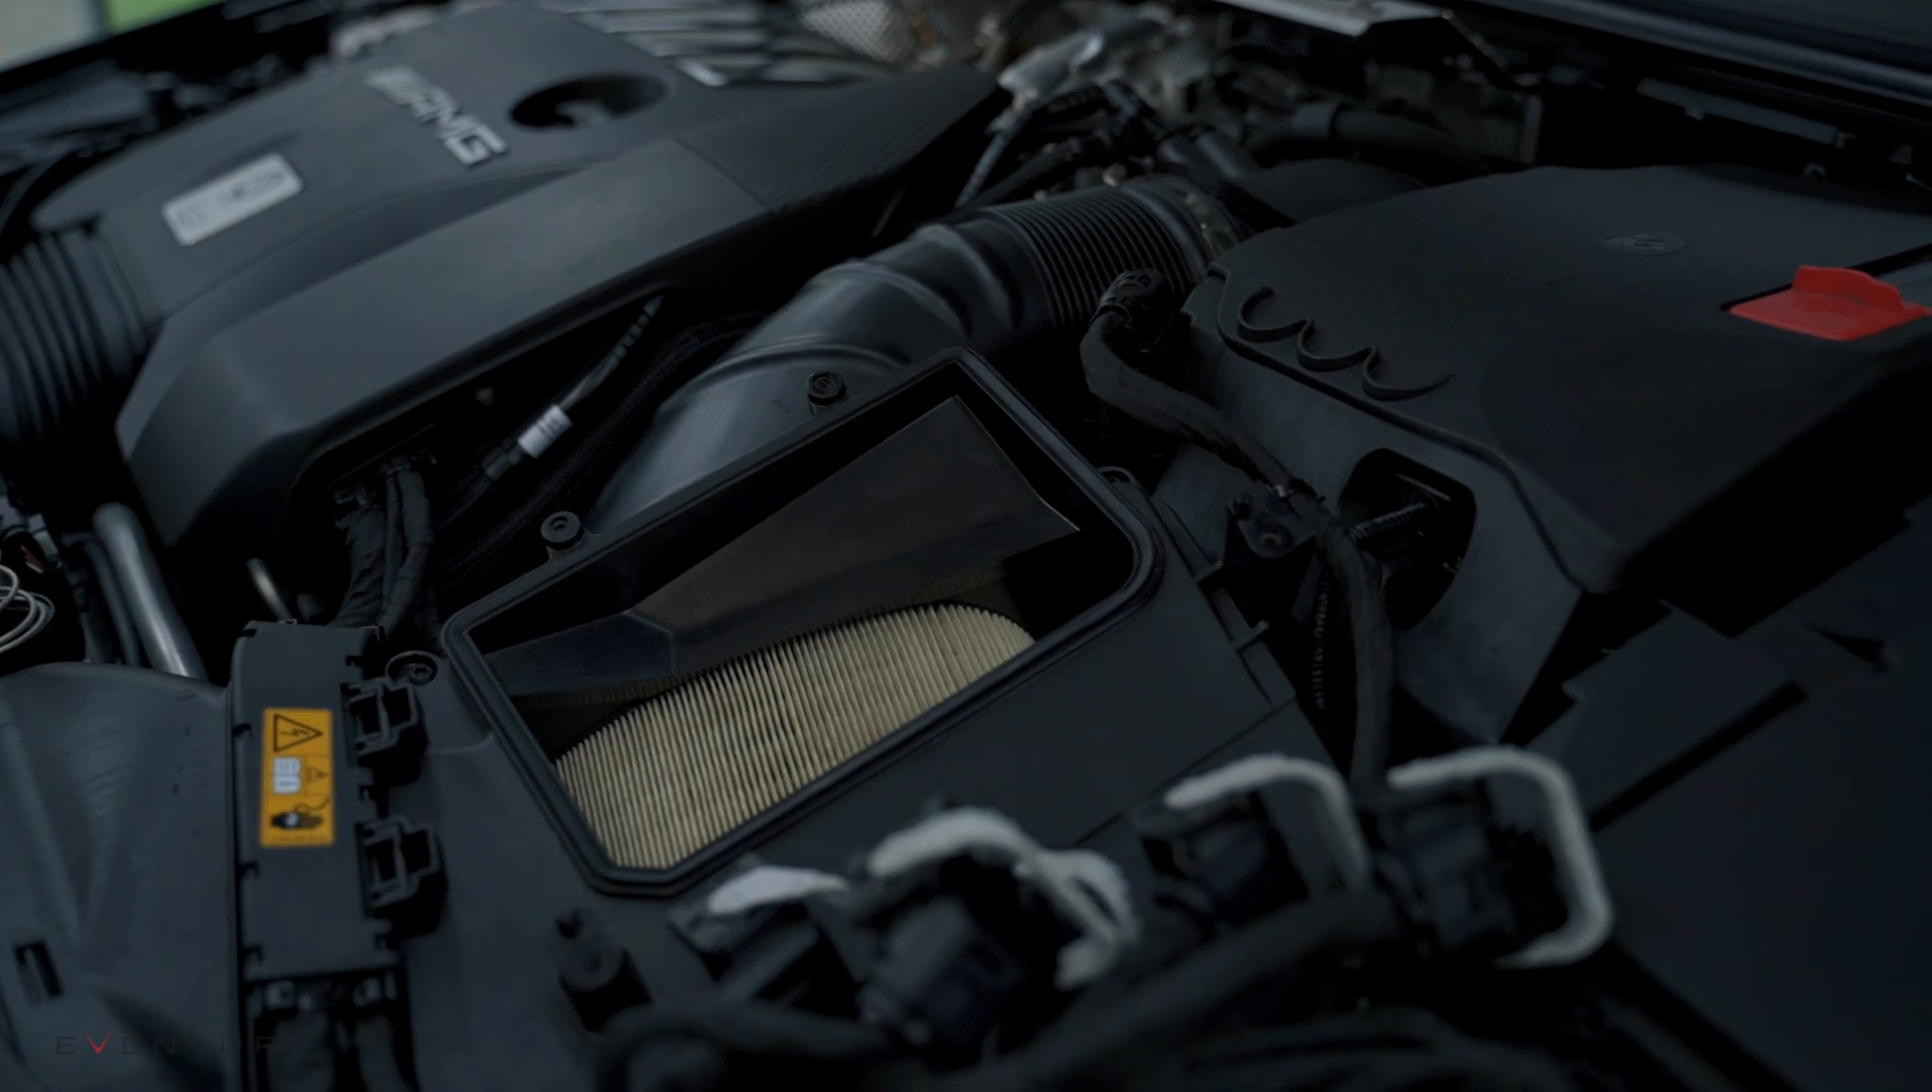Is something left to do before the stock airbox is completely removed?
Yes.